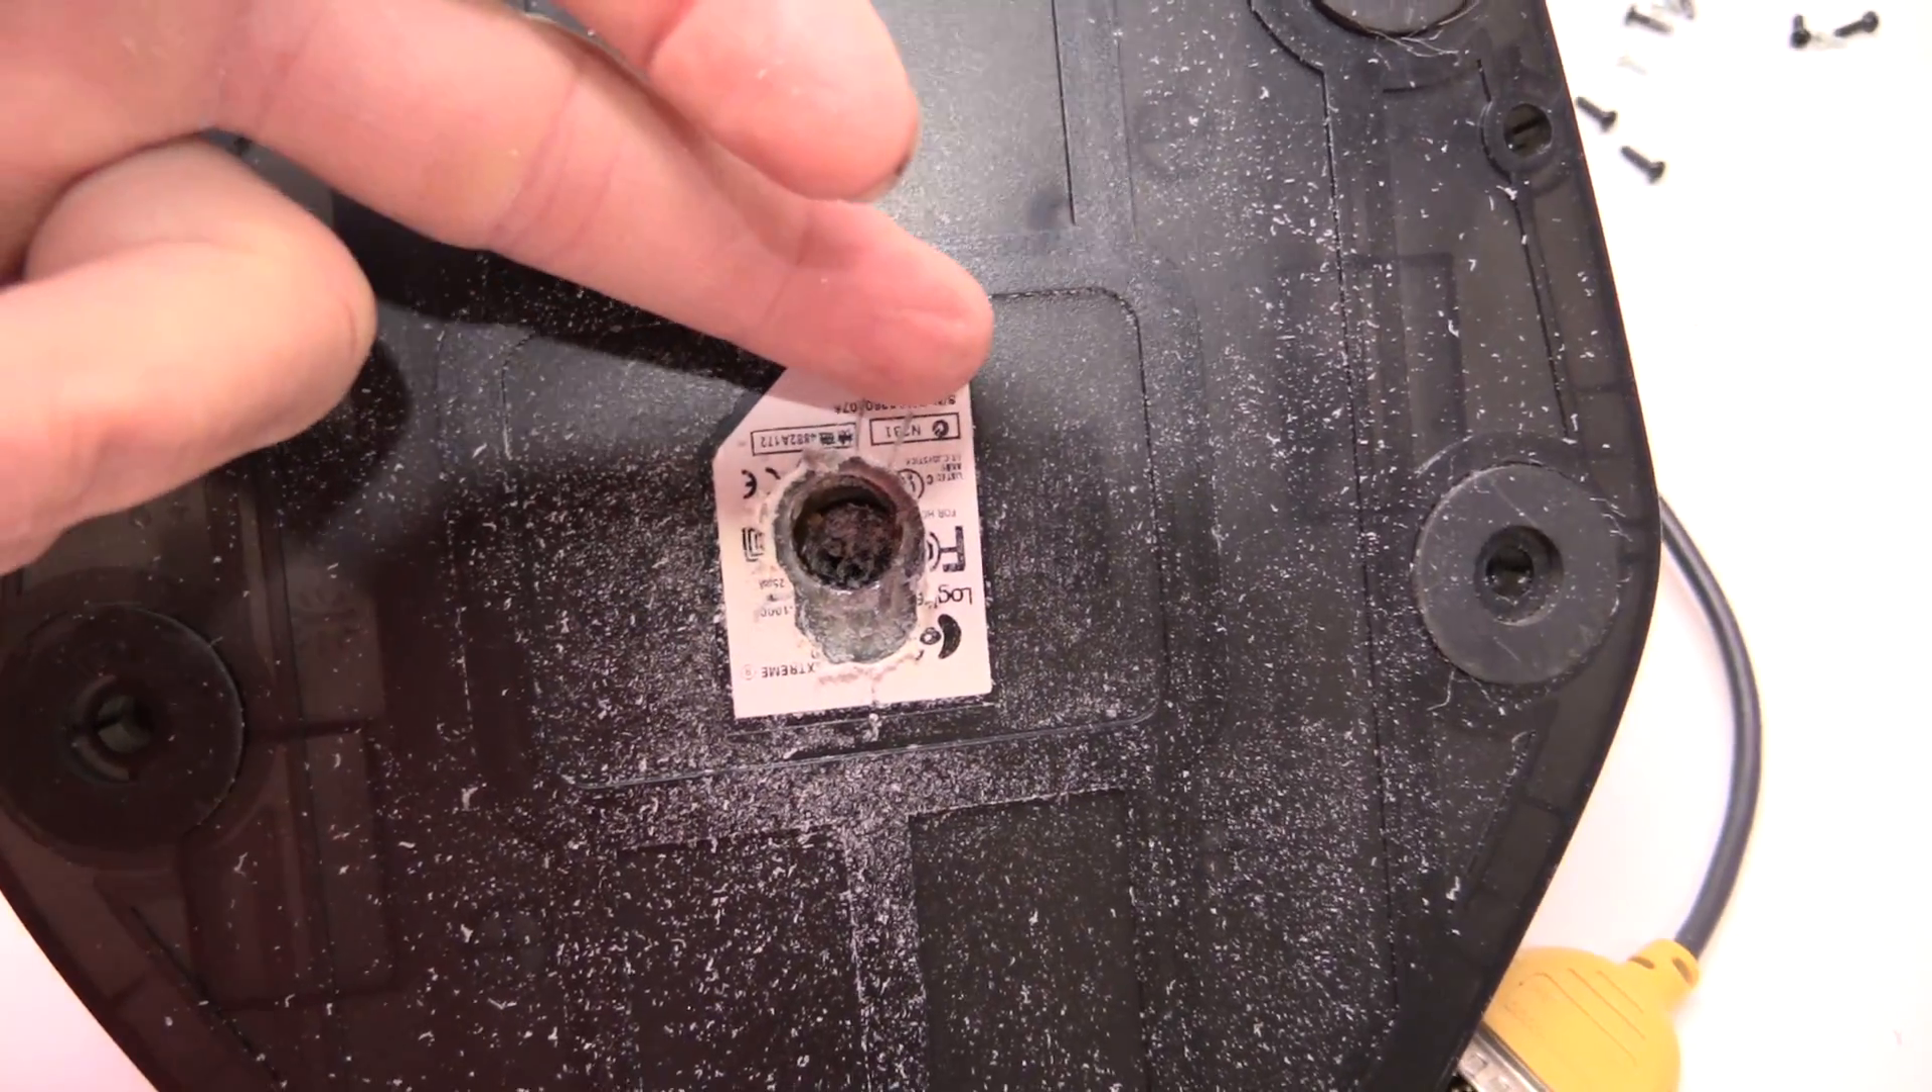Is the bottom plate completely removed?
No.